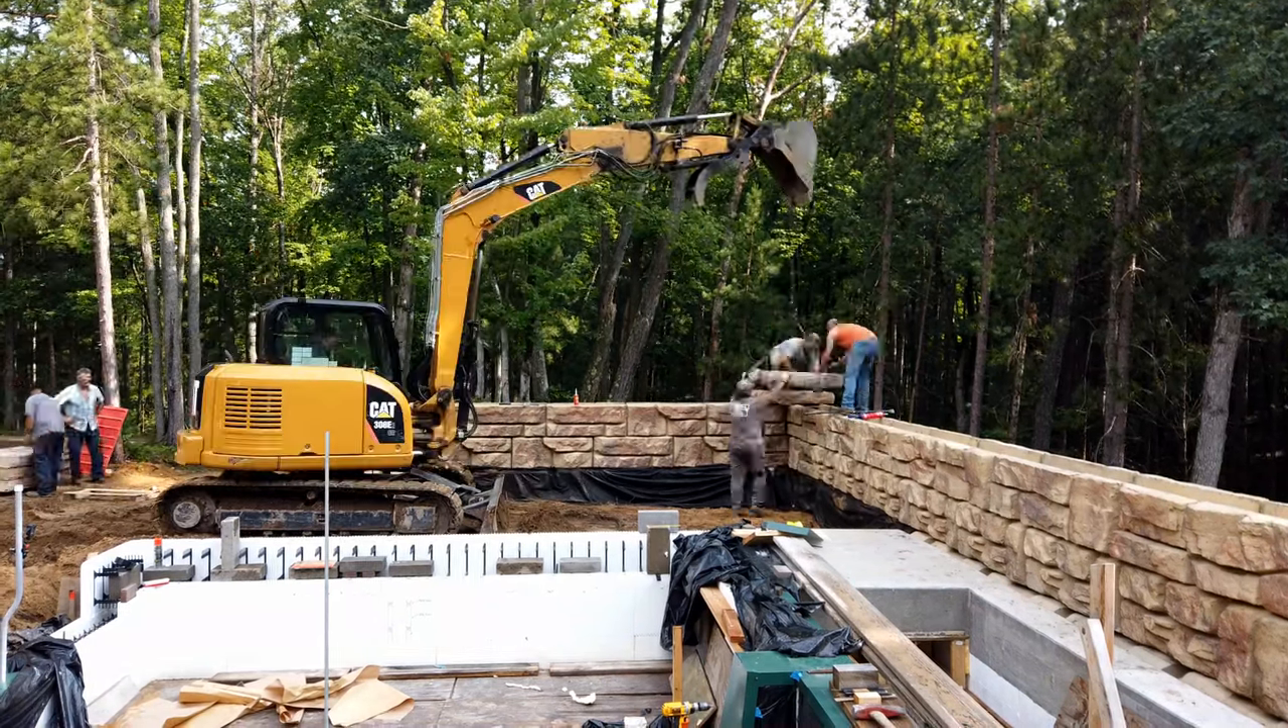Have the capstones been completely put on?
No.